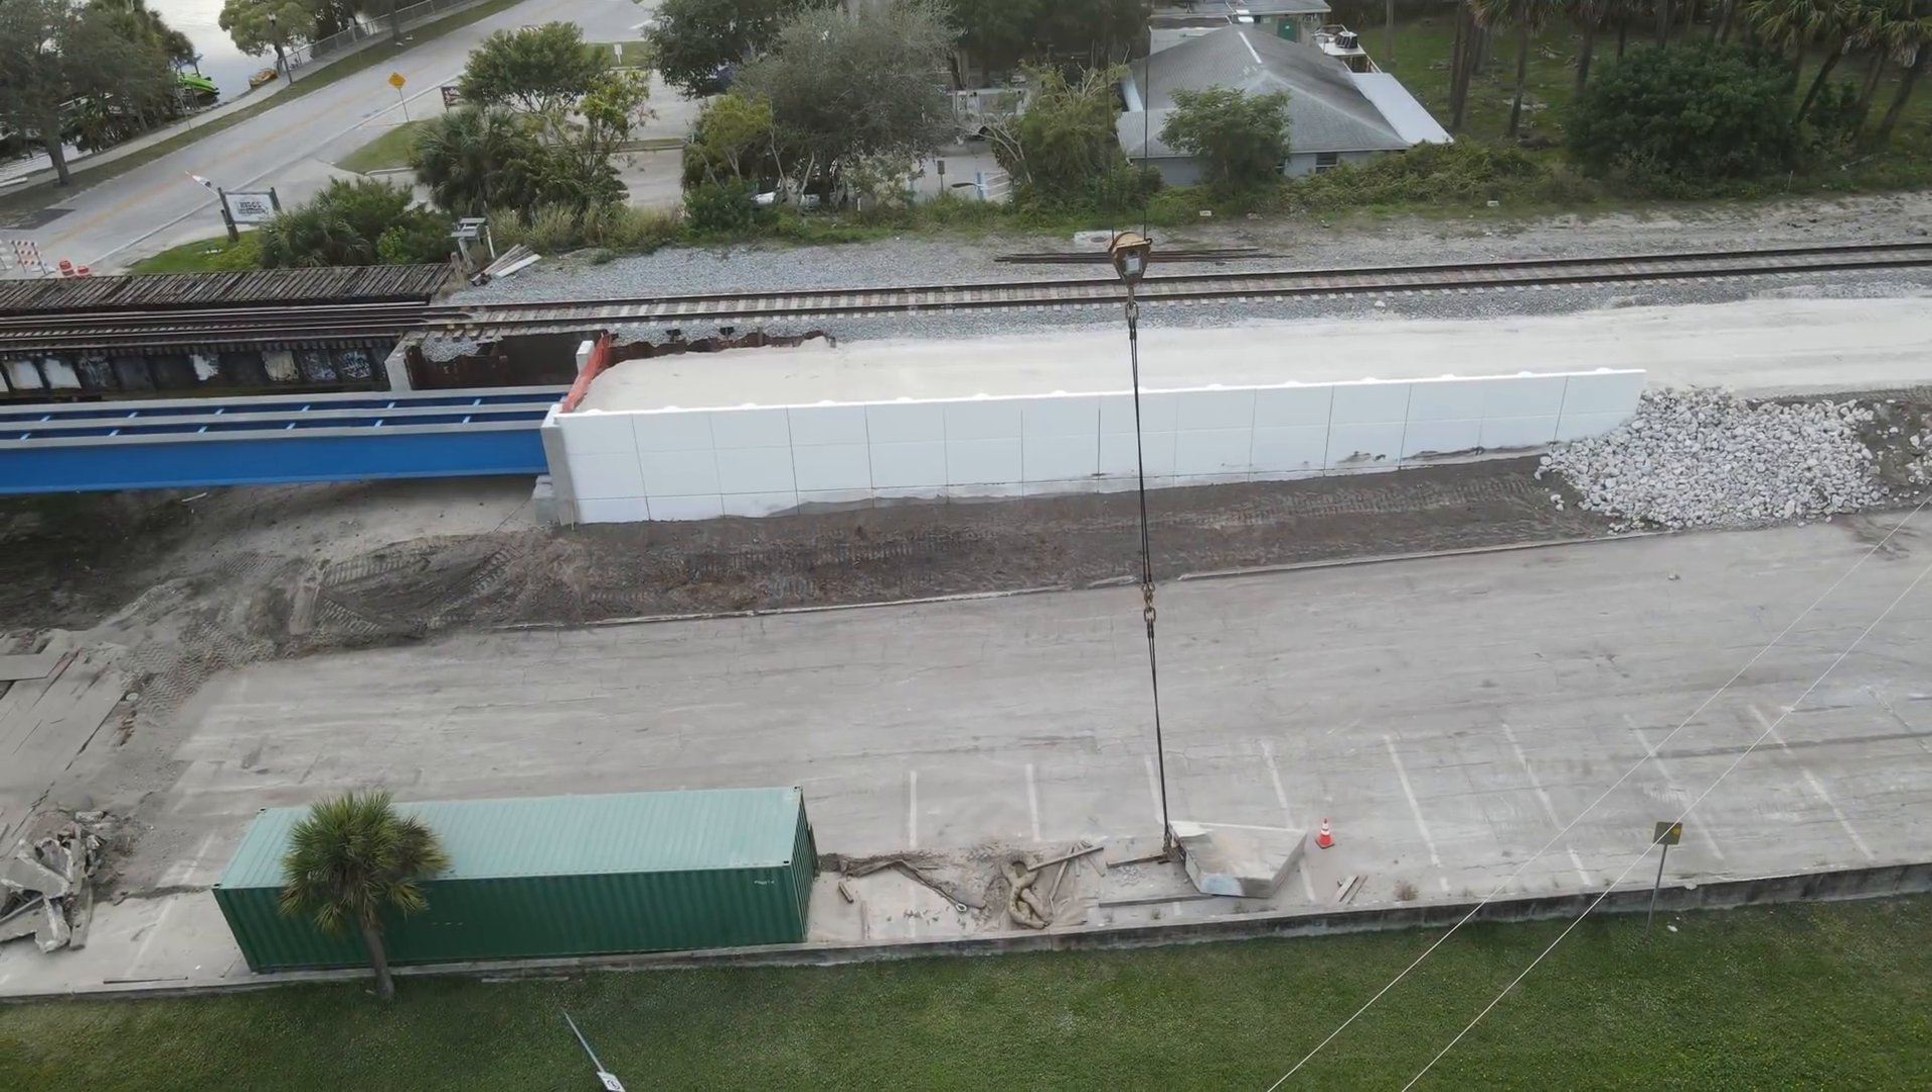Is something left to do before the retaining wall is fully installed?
No.